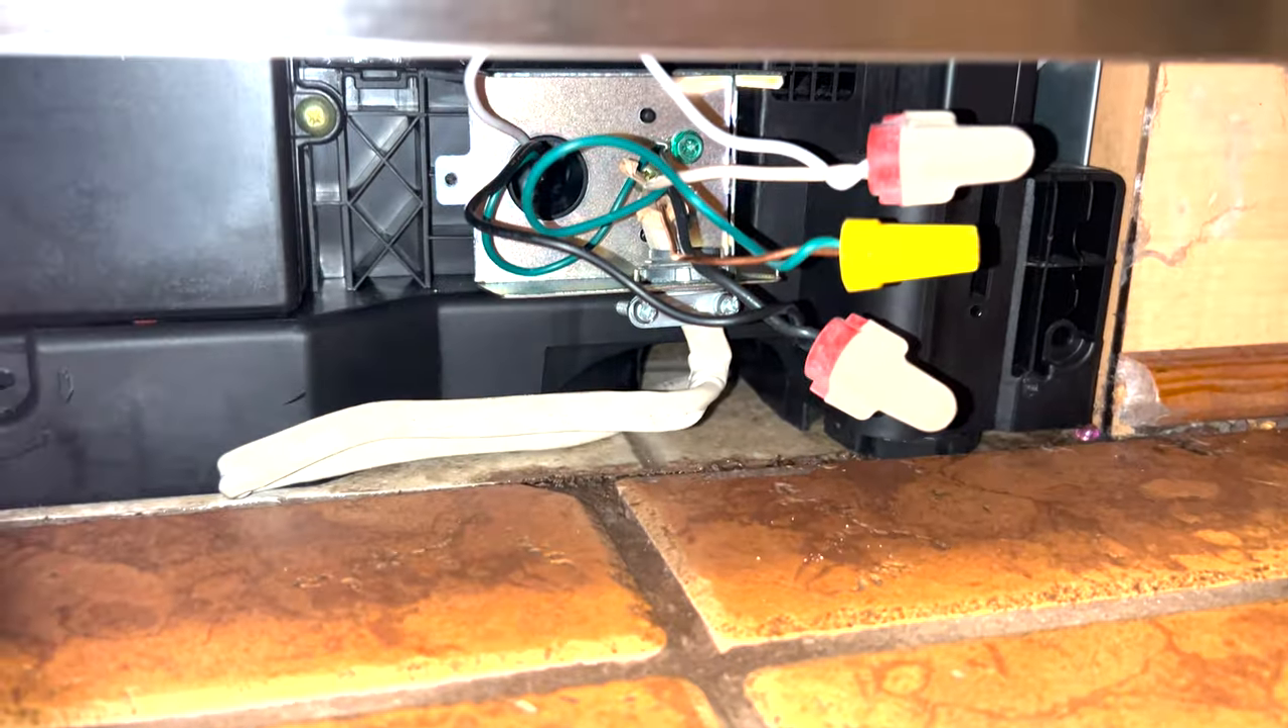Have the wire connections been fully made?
Yes.